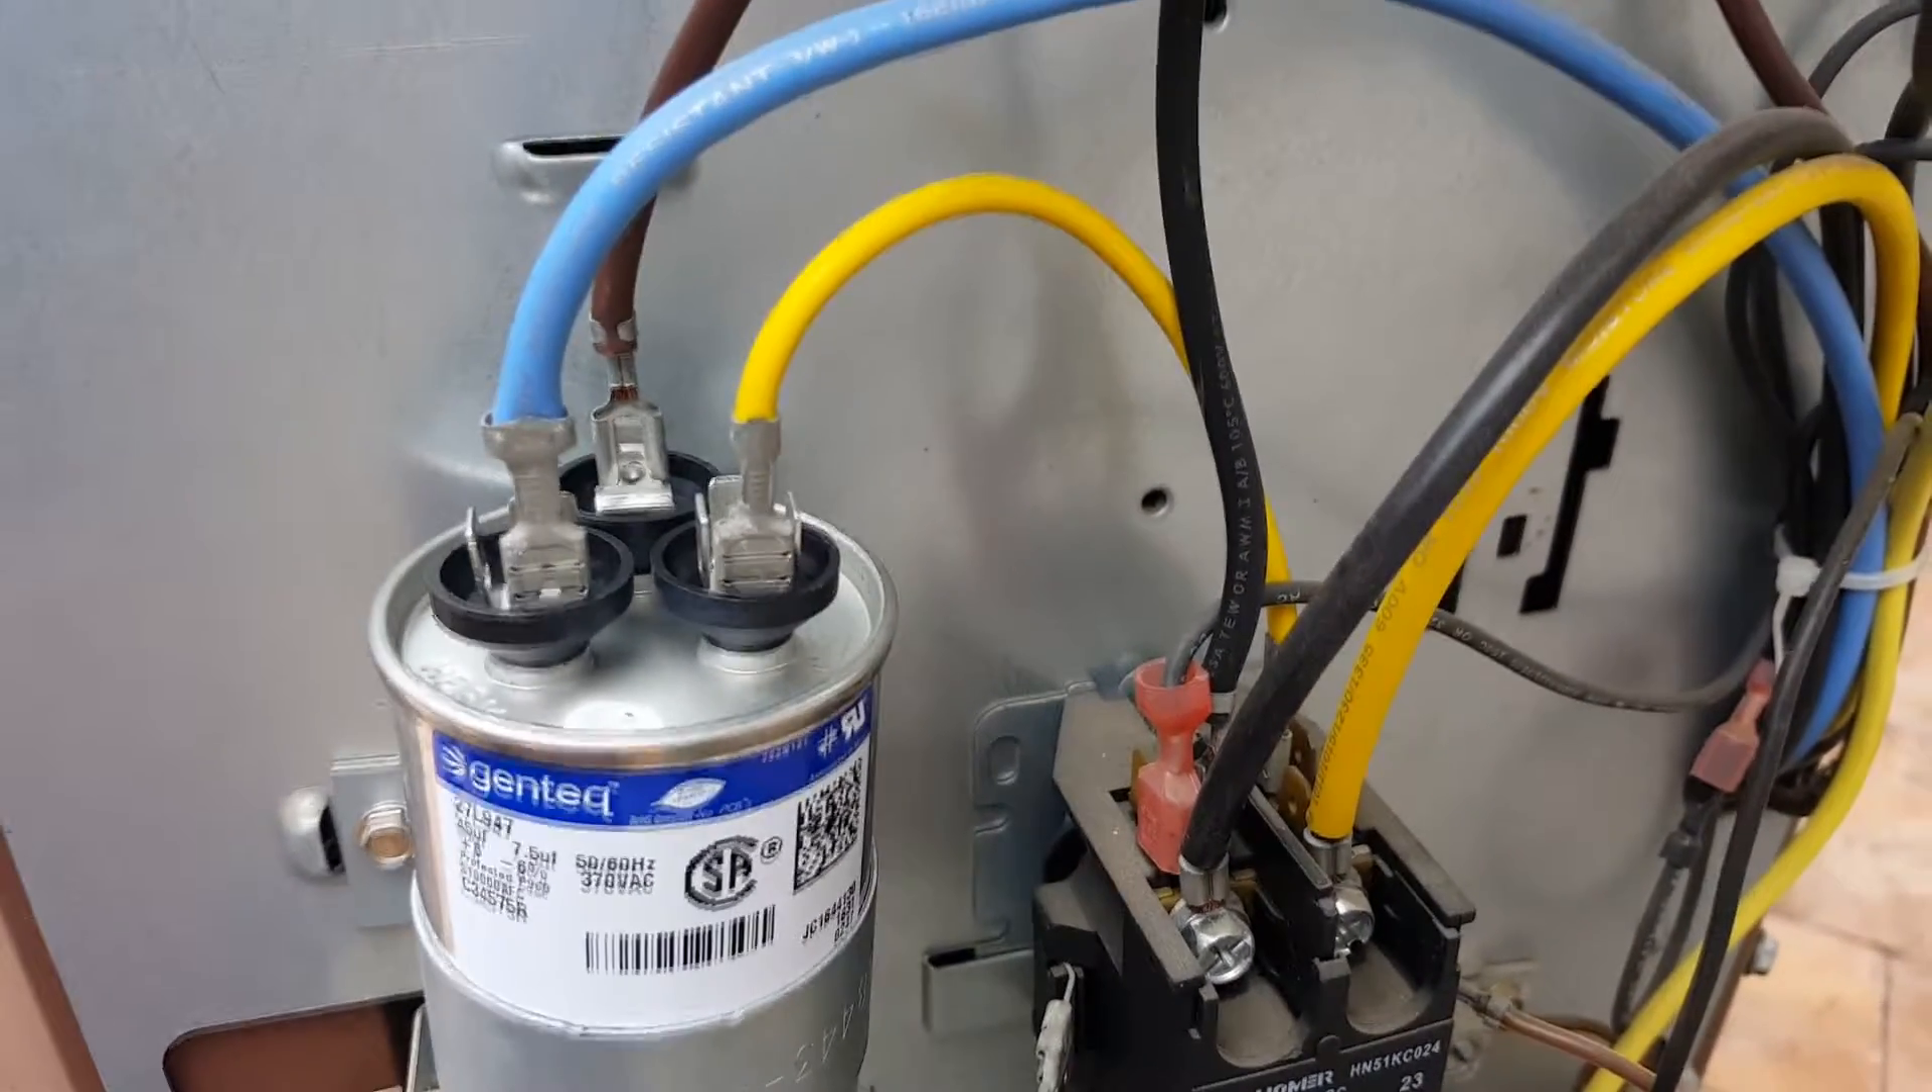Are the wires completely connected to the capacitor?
Yes.